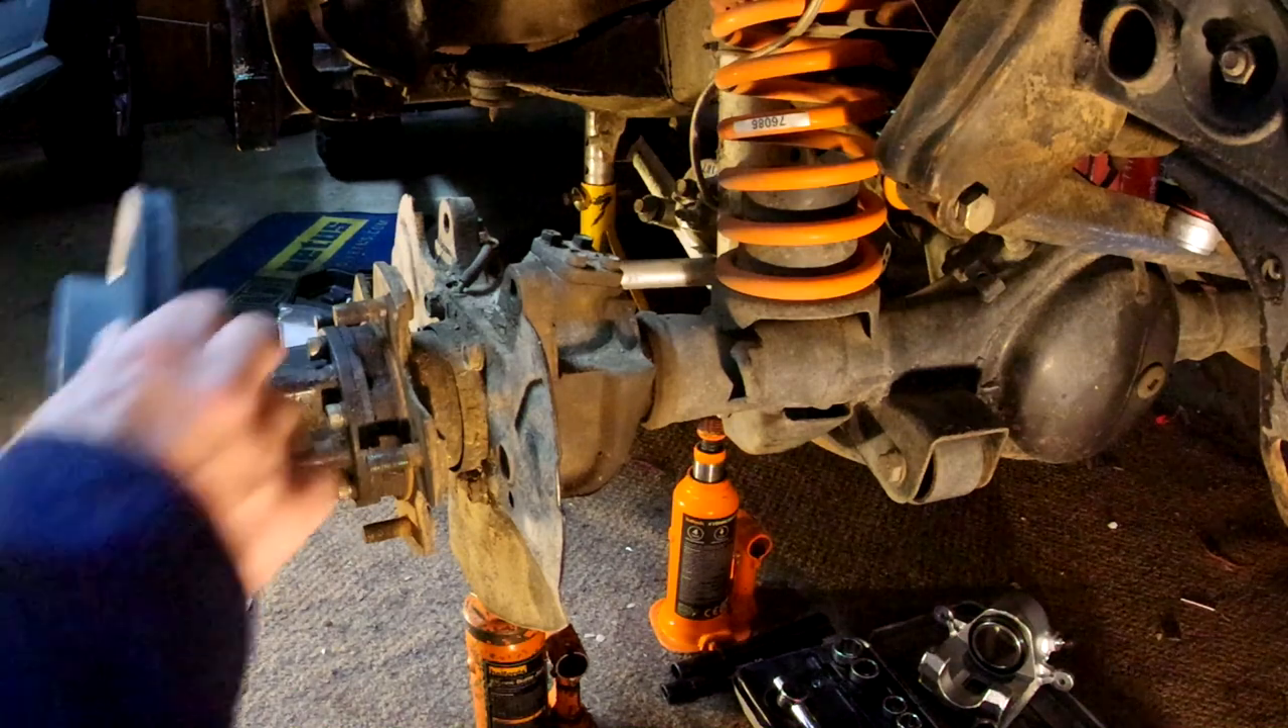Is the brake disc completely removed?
Yes.